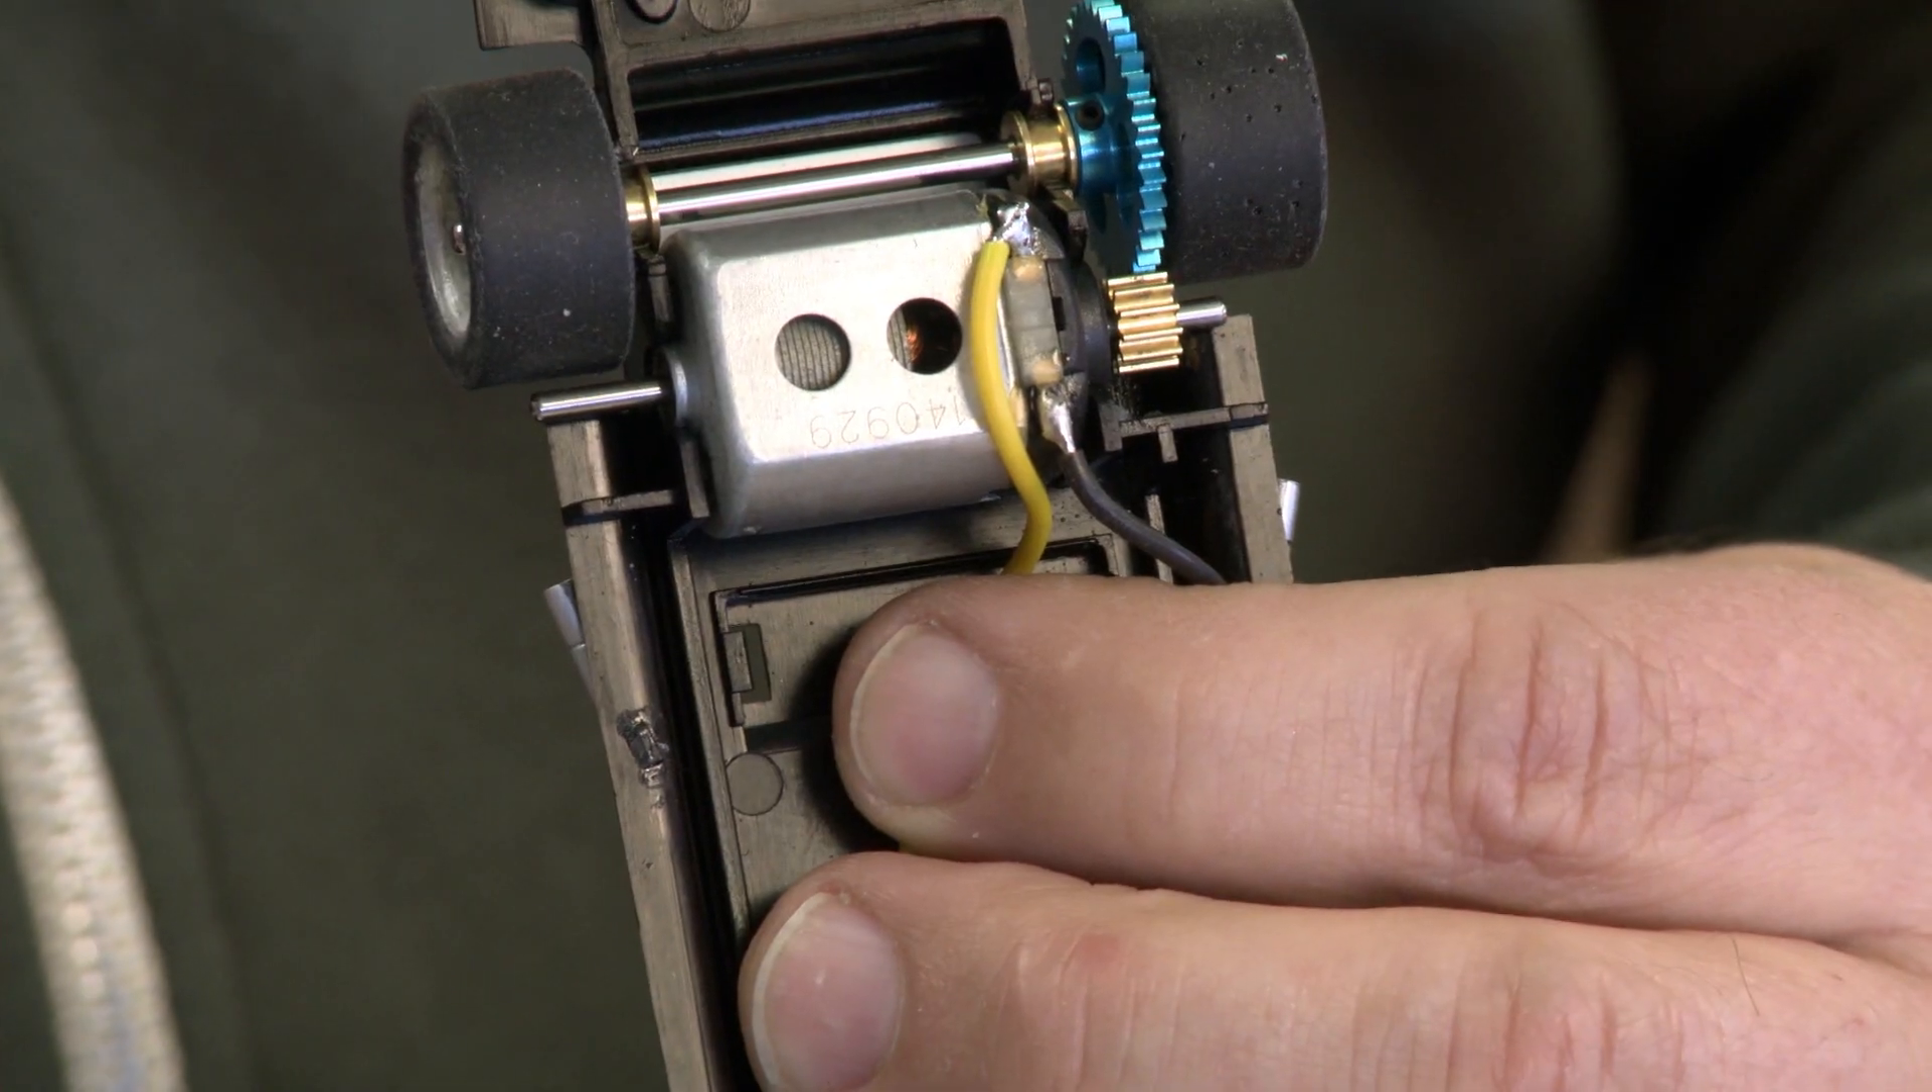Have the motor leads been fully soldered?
Yes.